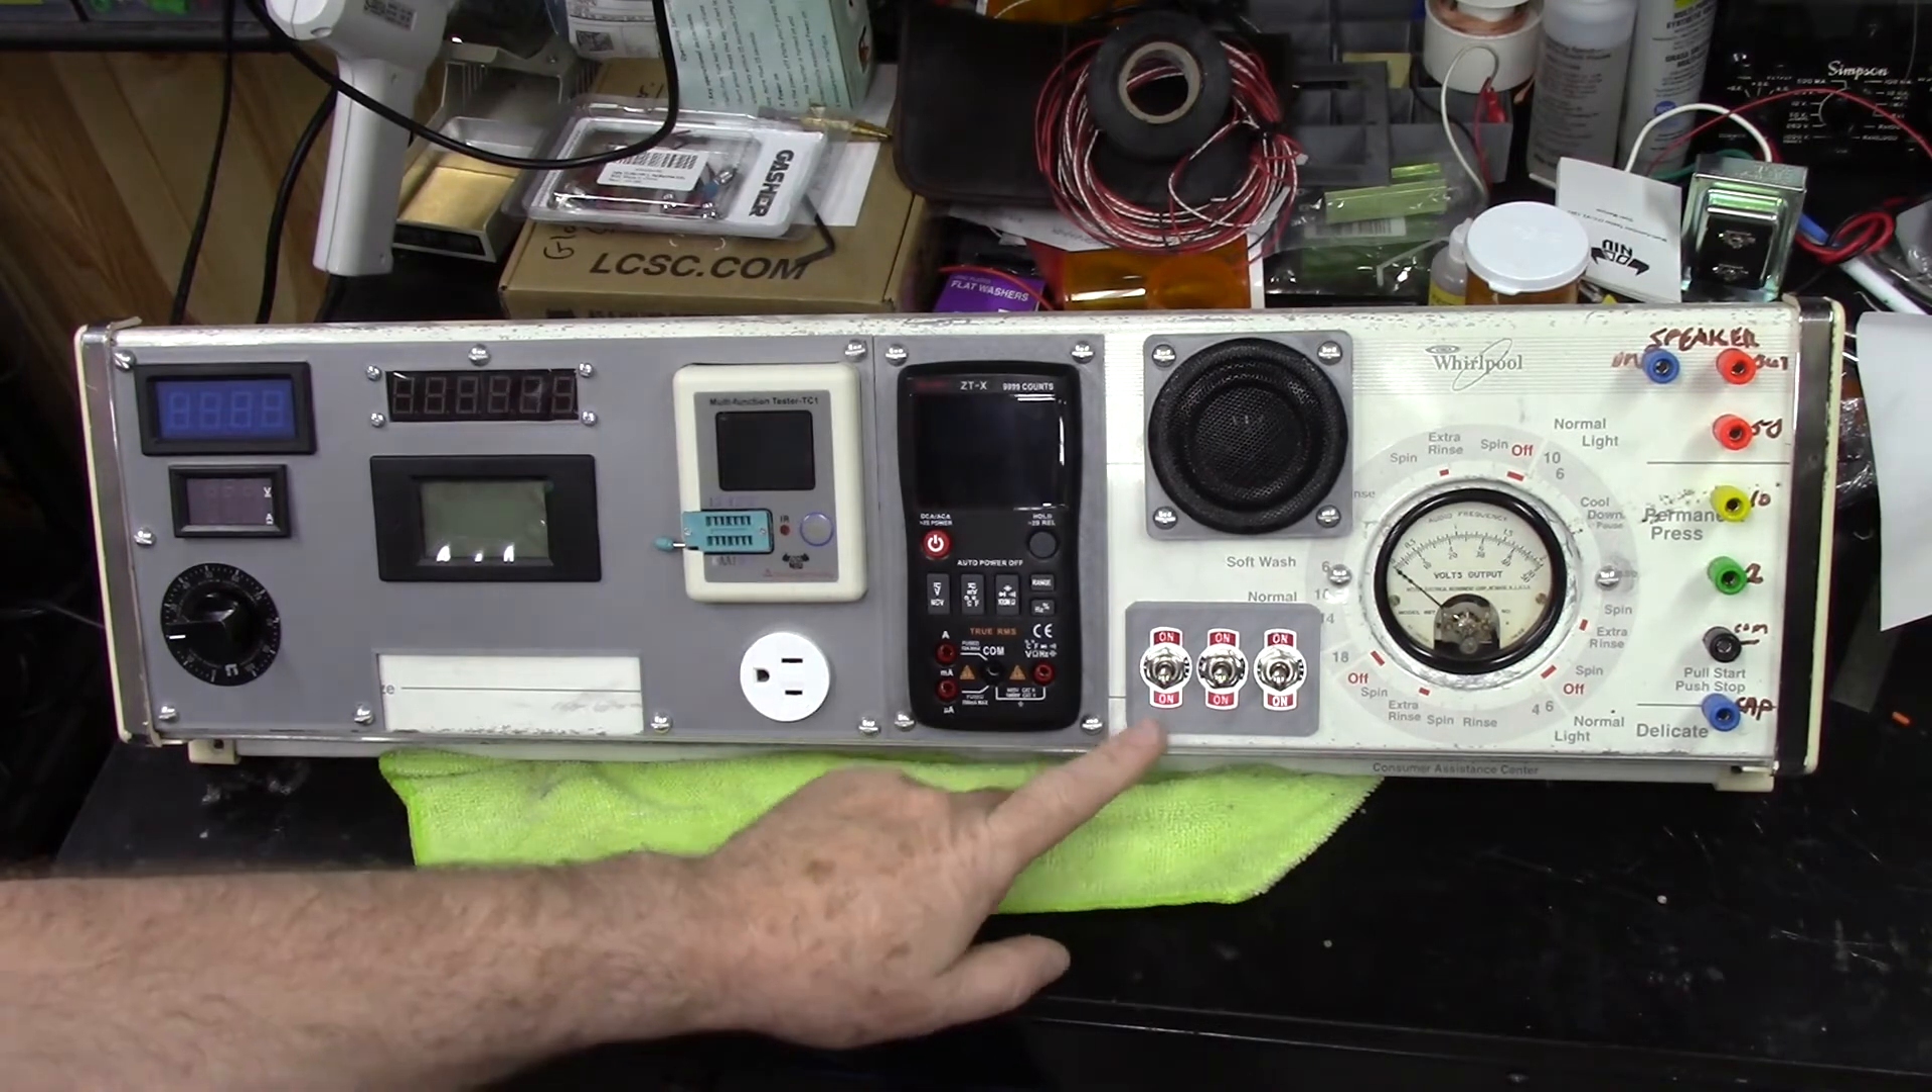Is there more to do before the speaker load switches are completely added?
No.